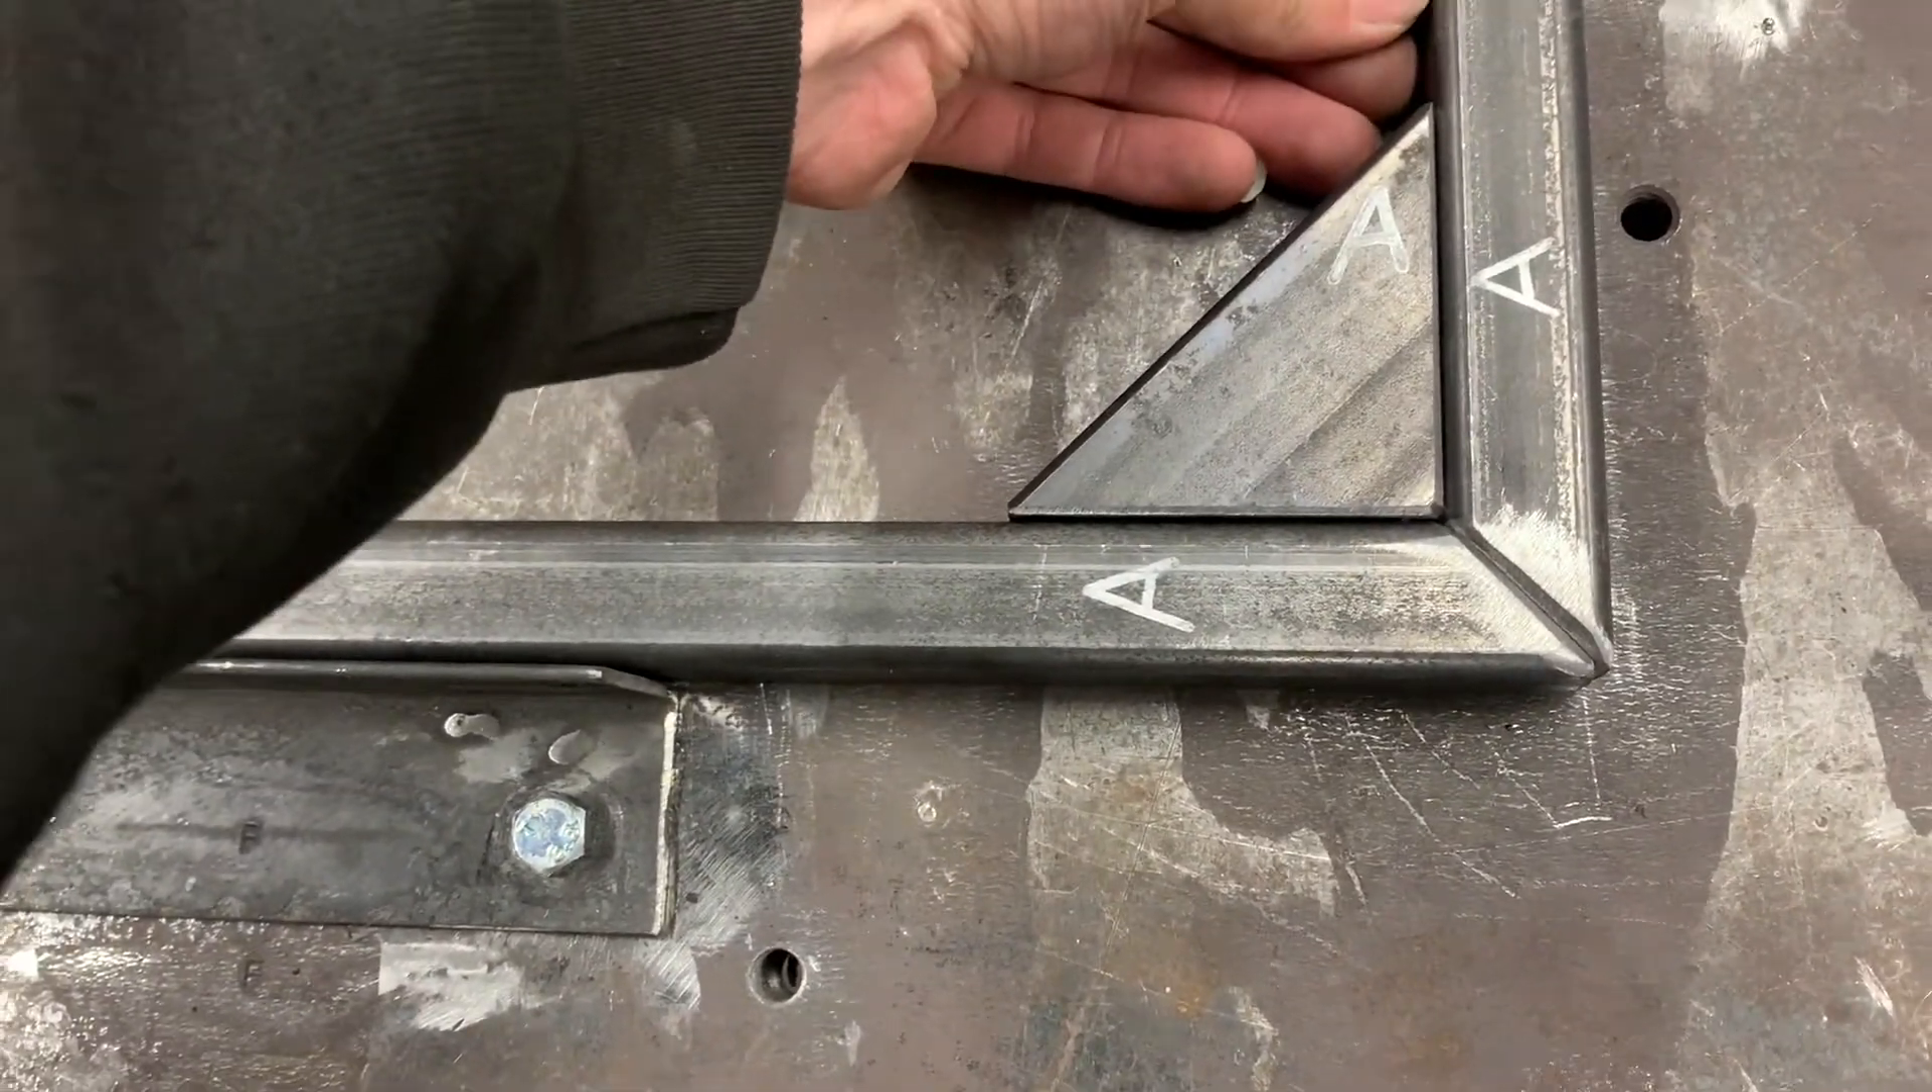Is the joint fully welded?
No.